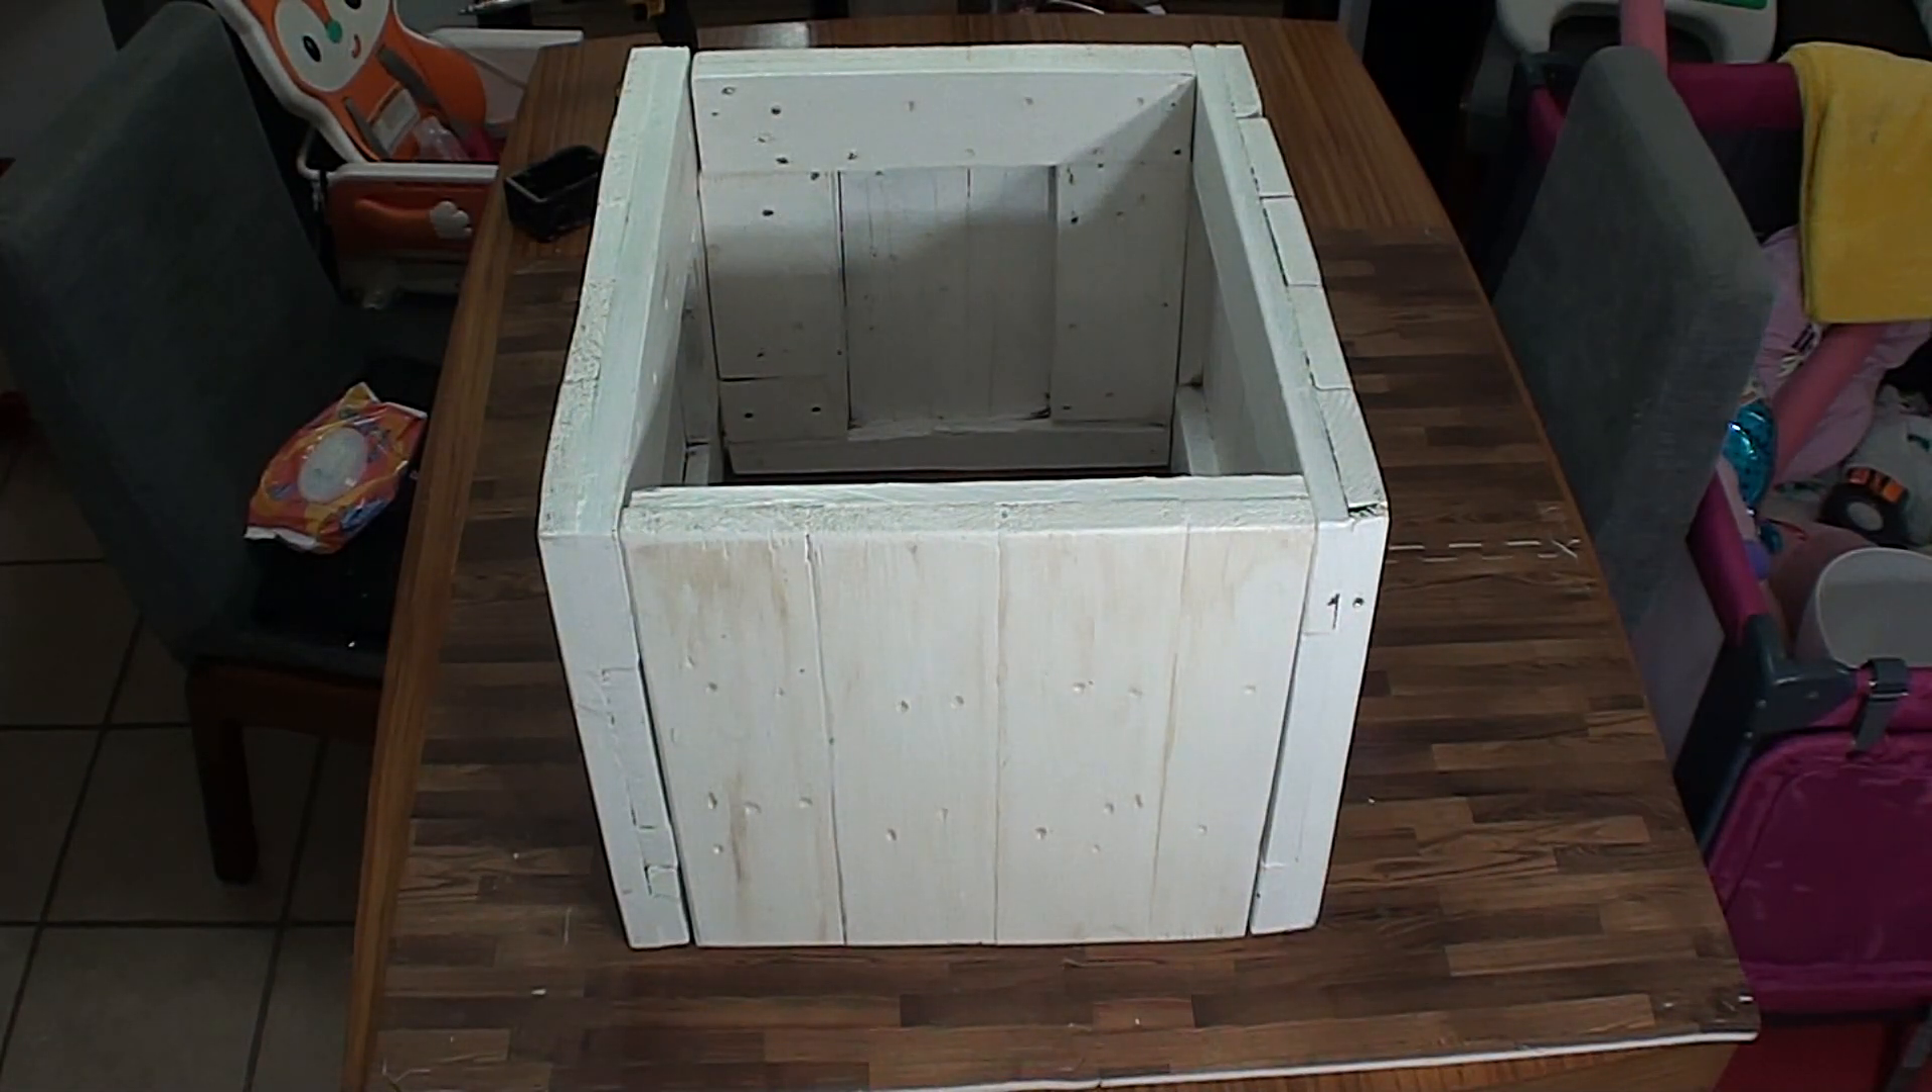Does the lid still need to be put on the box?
Yes.